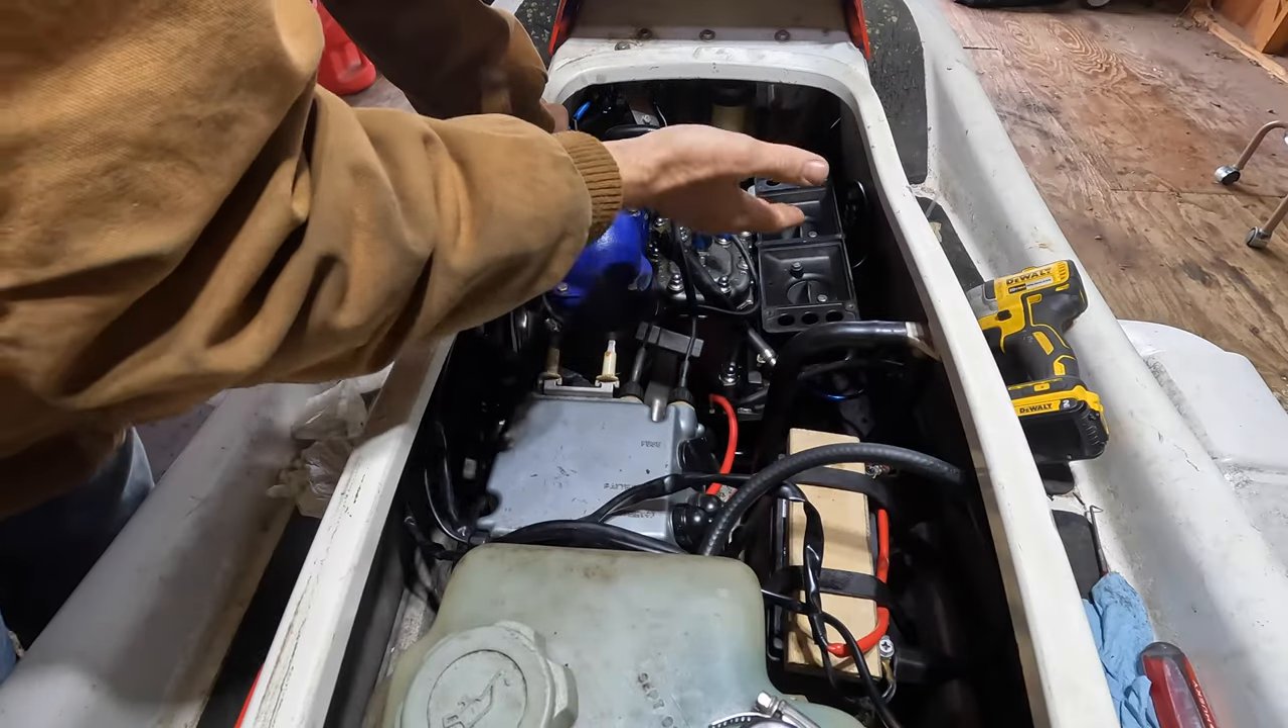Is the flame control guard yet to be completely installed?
Yes.